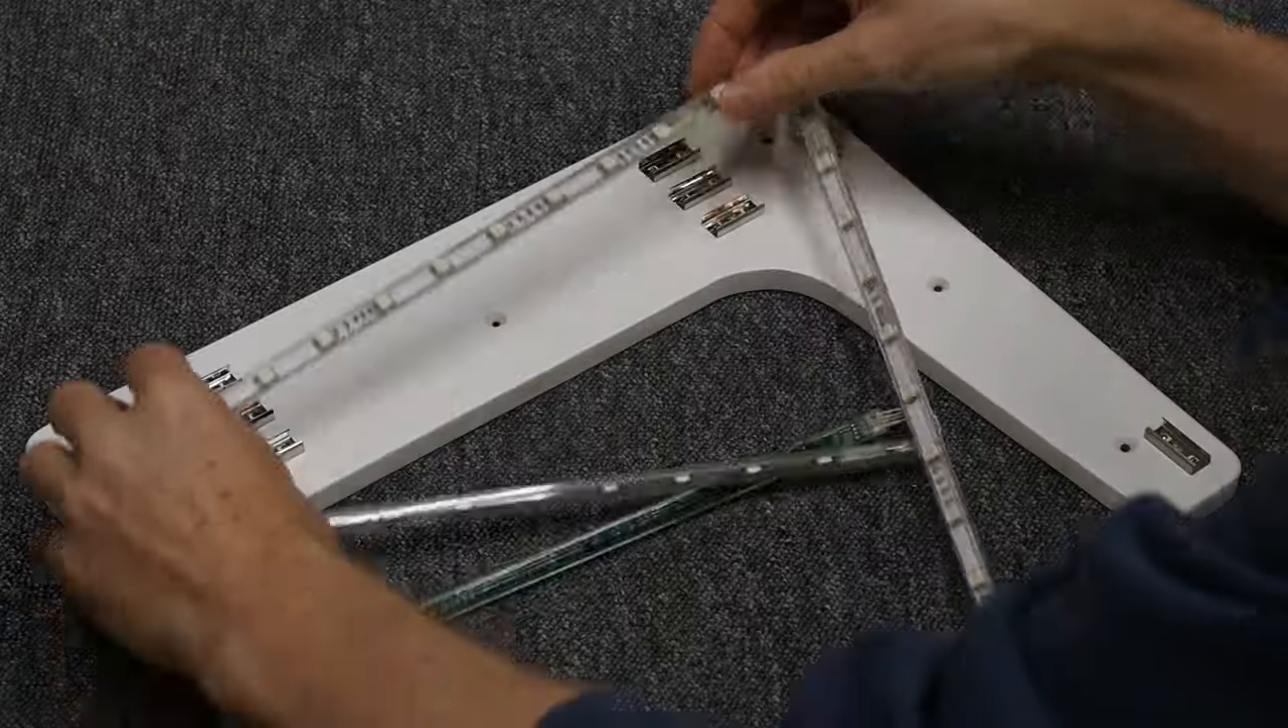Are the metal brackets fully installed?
Yes.